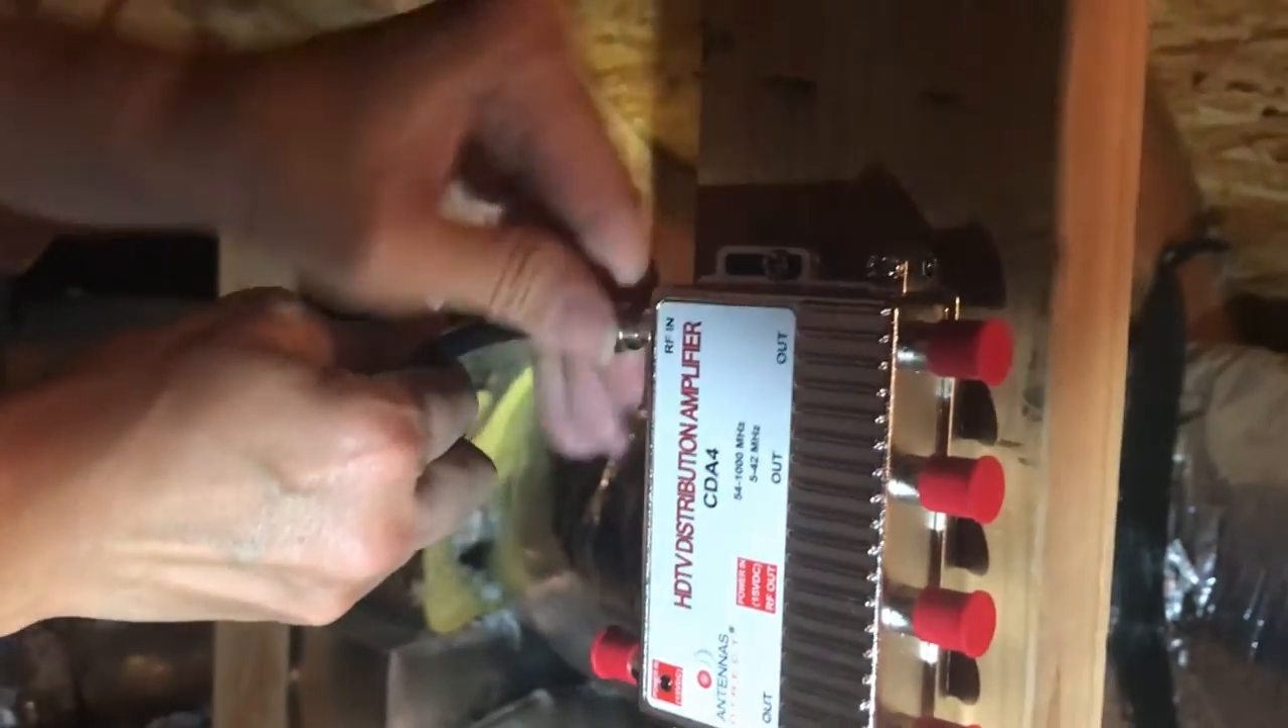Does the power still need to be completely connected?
Yes.